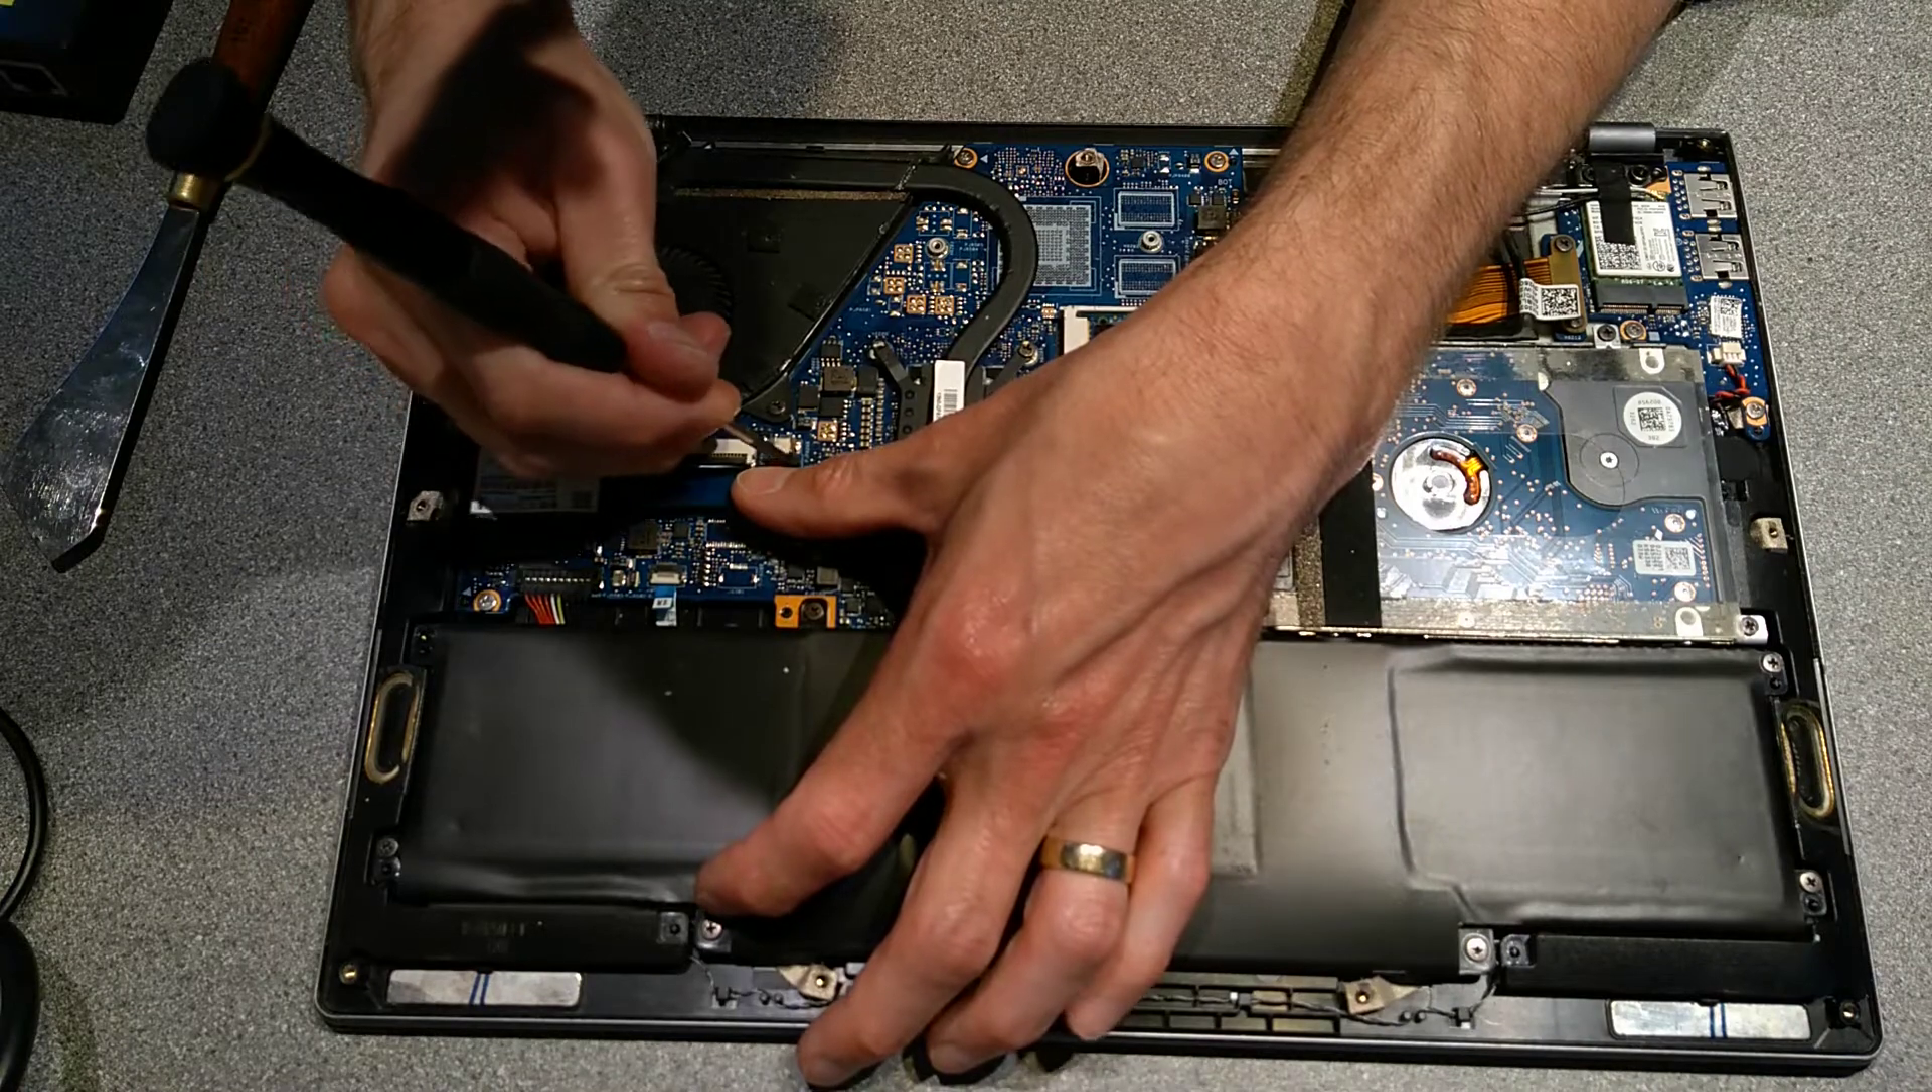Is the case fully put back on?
No.